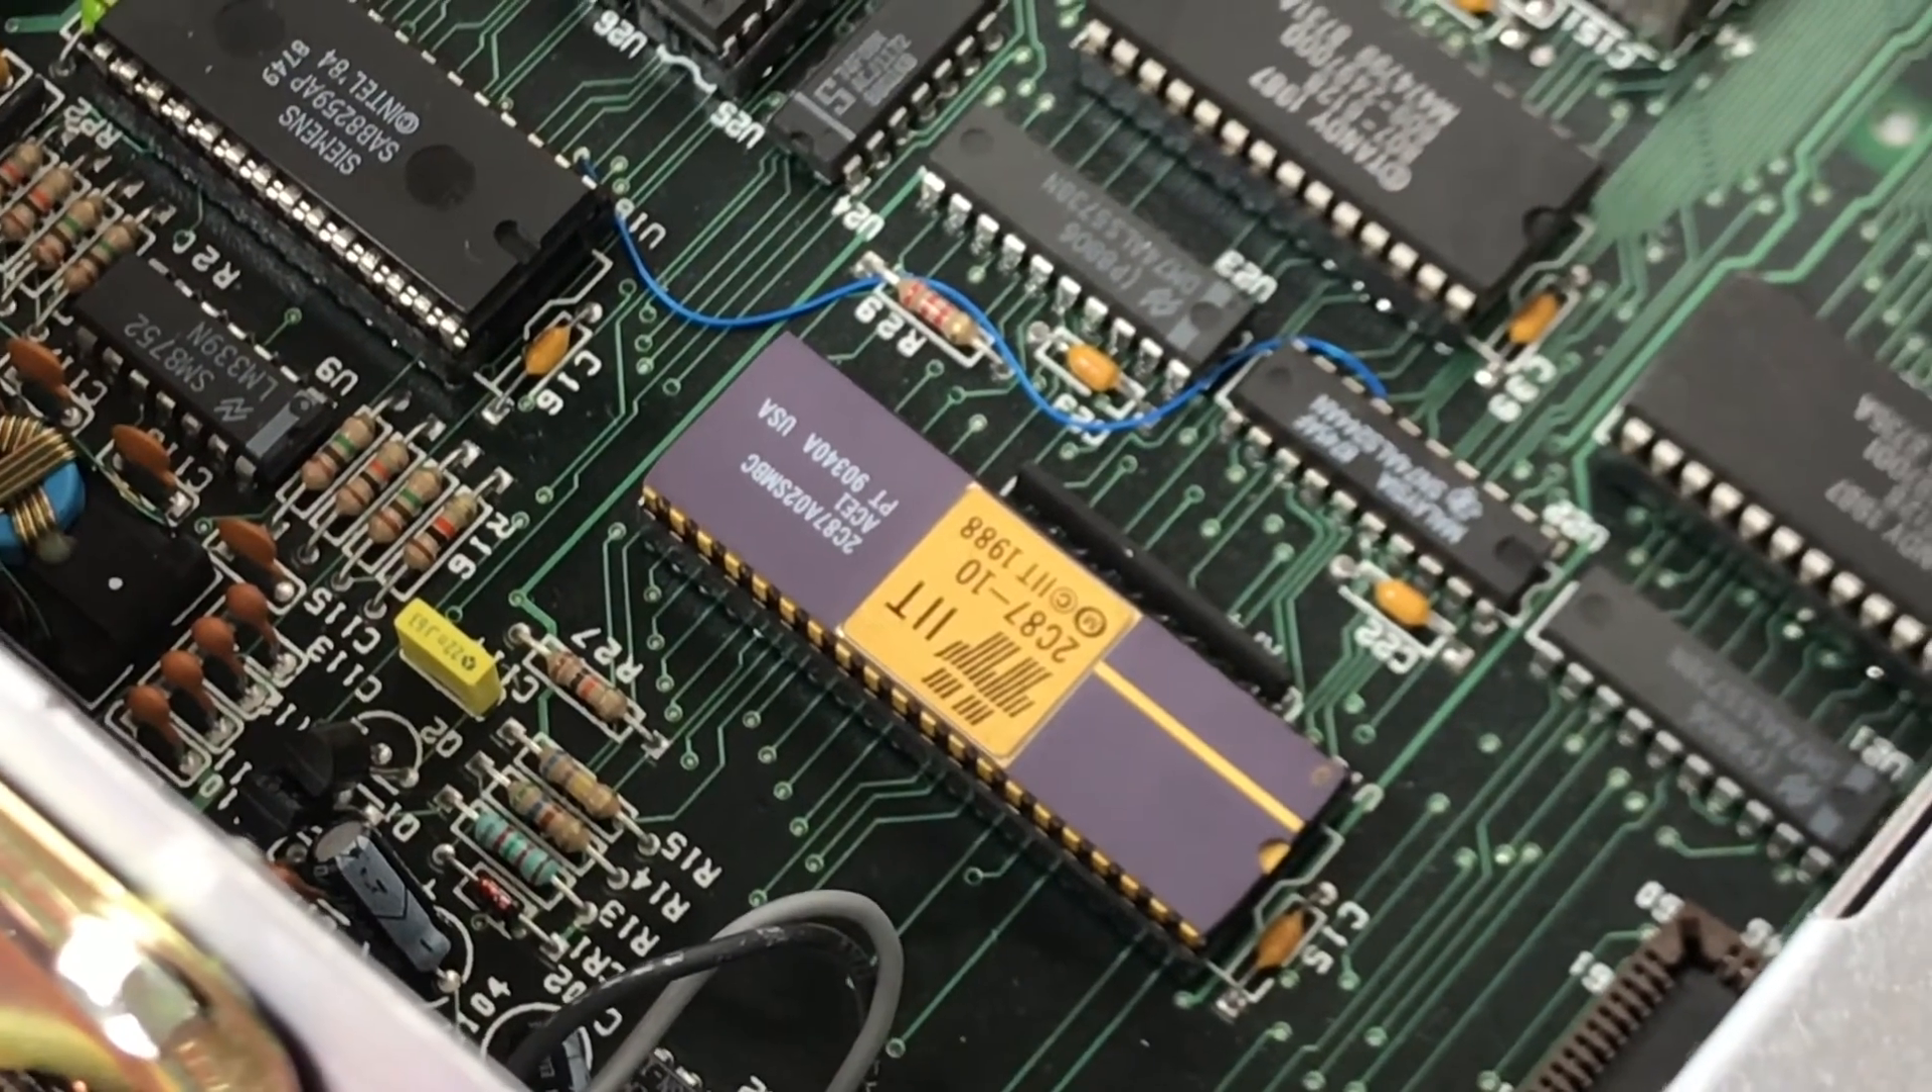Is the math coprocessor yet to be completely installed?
No.